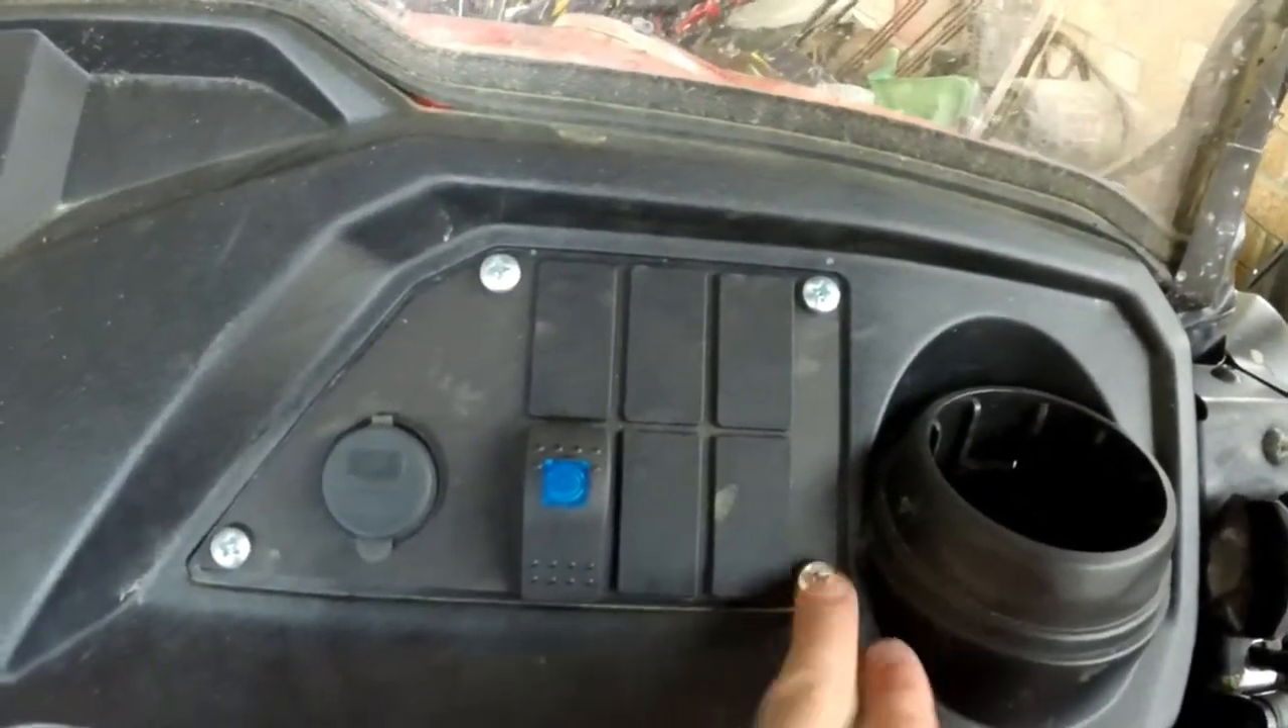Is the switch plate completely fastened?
Yes.